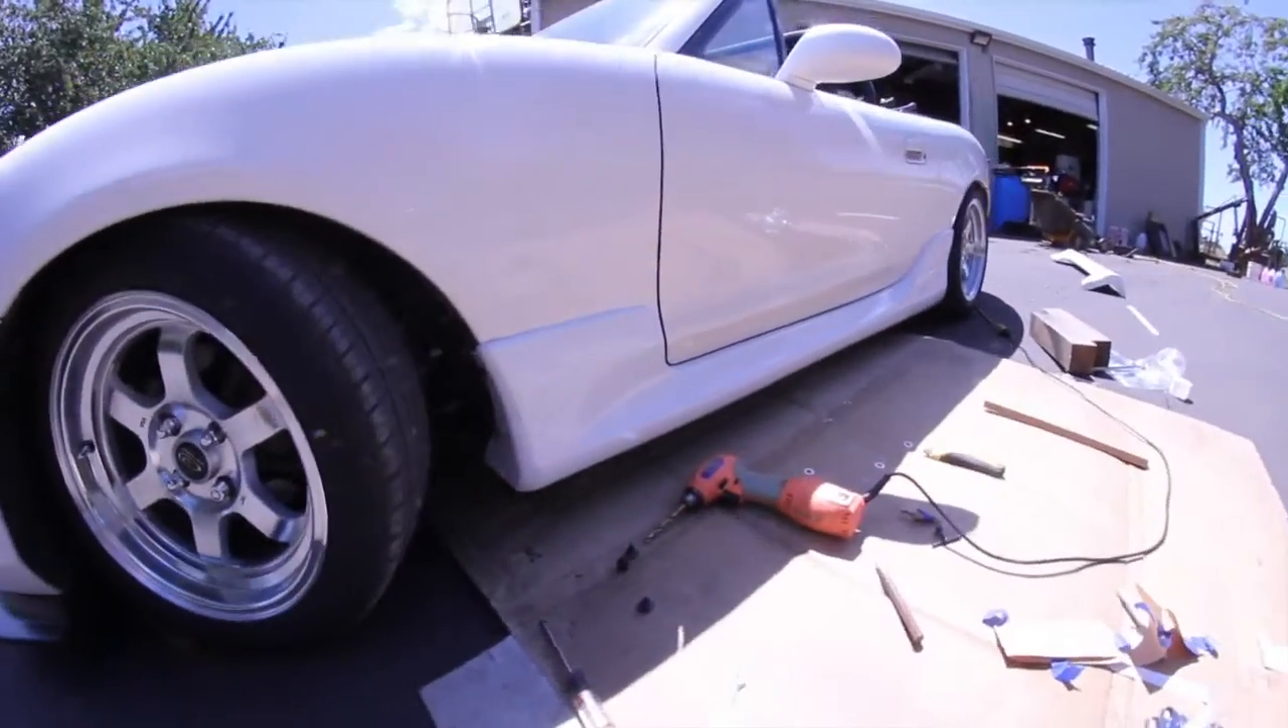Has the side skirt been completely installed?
Yes.